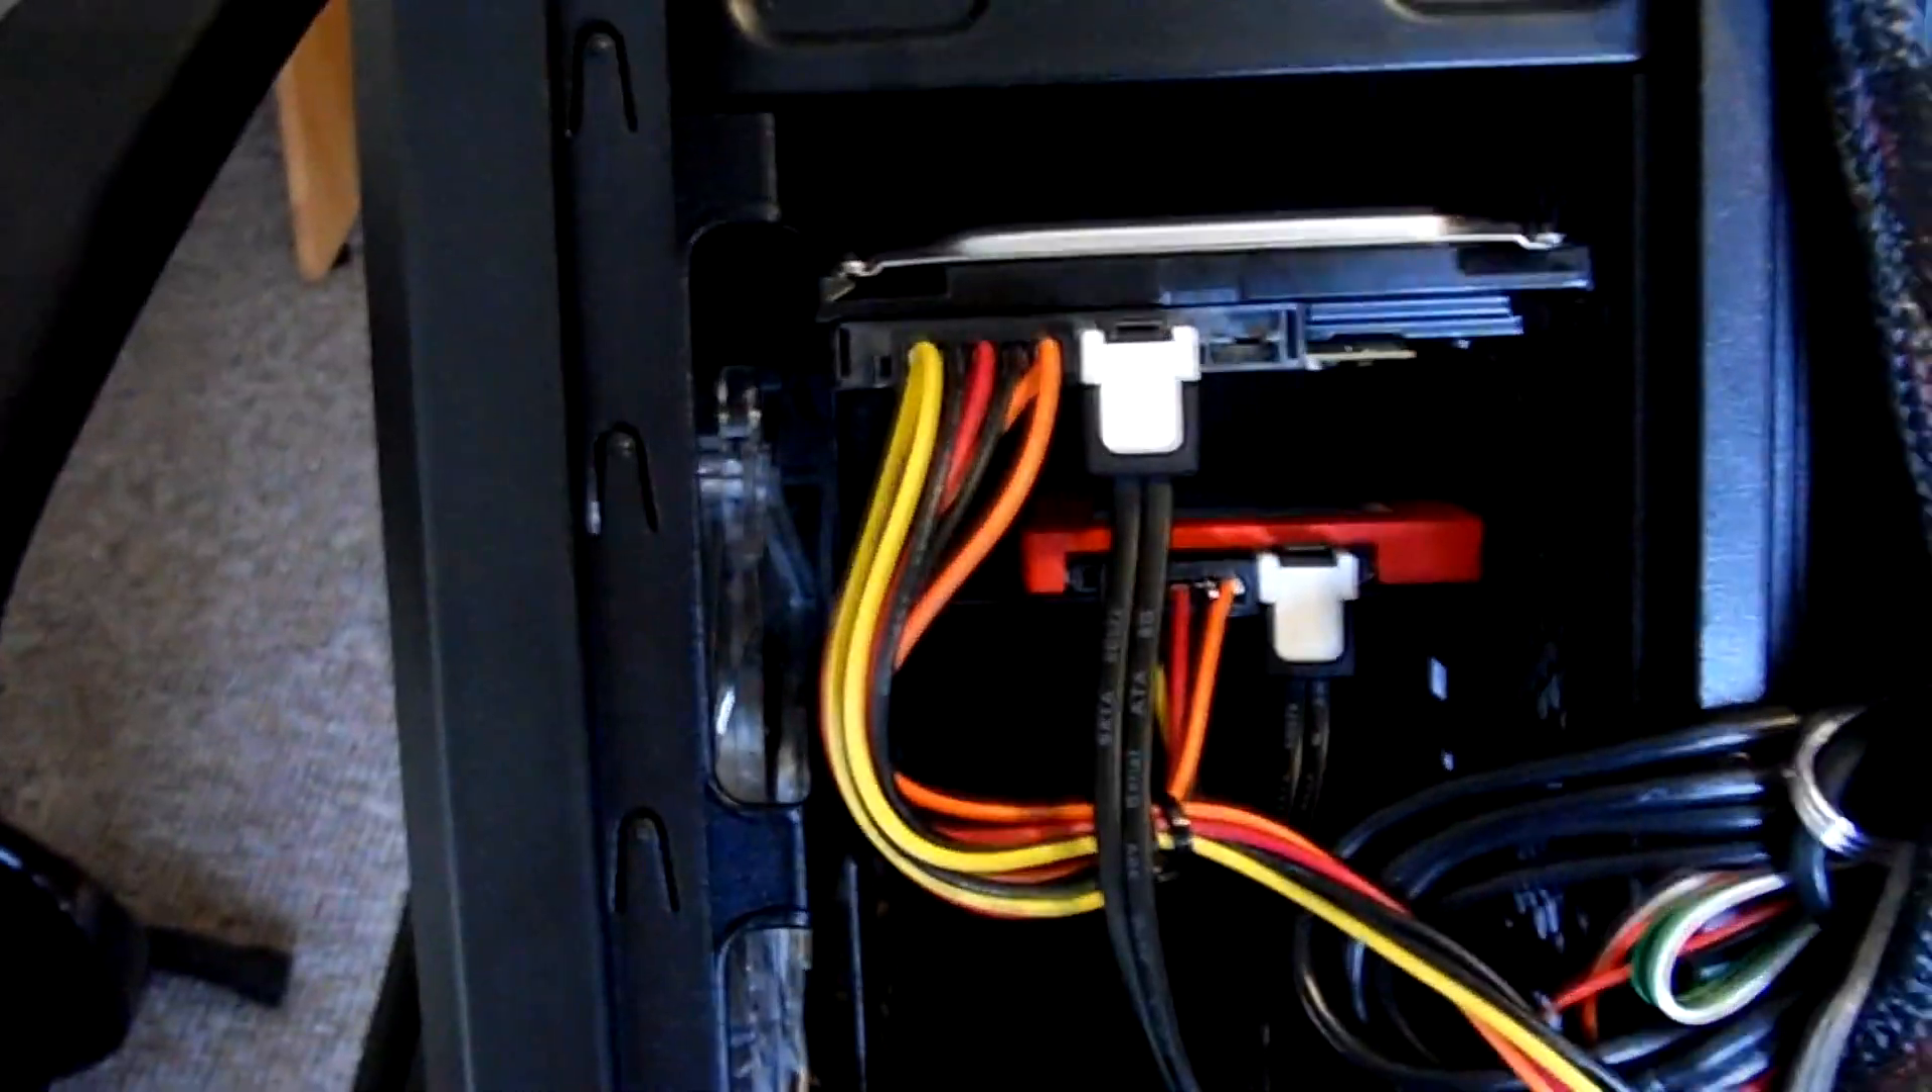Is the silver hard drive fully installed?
Yes.